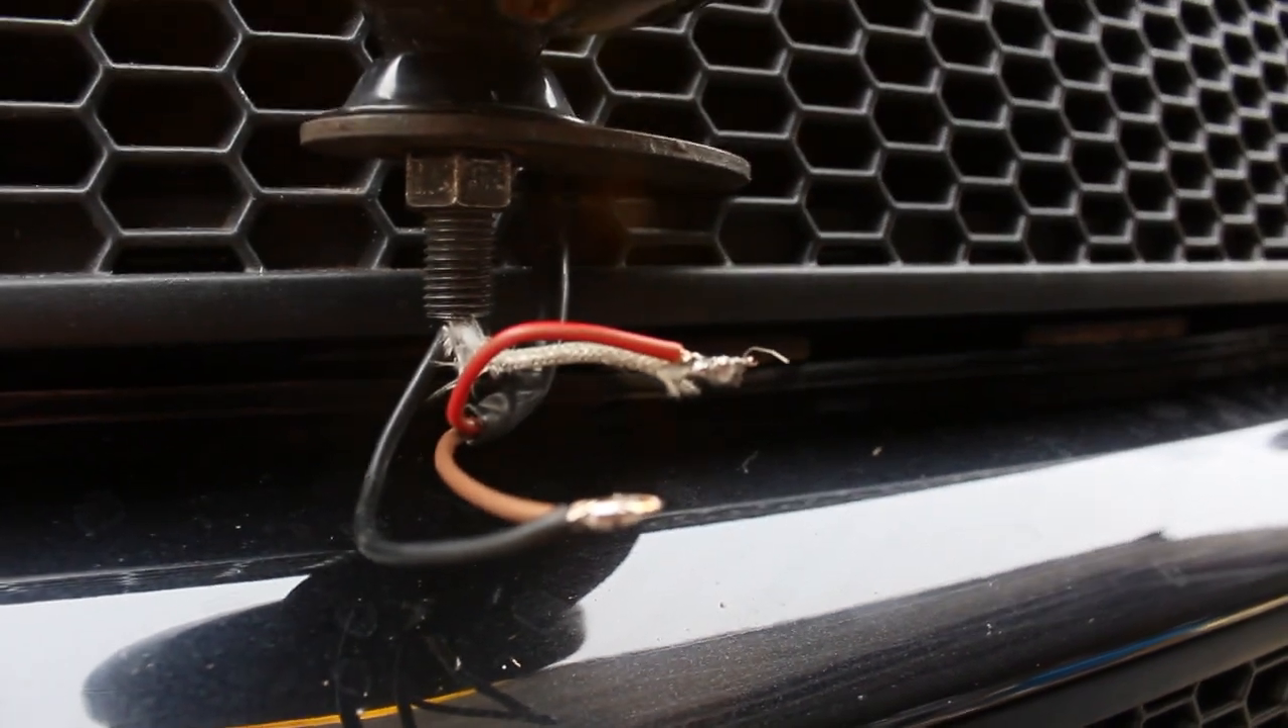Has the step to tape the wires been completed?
No.